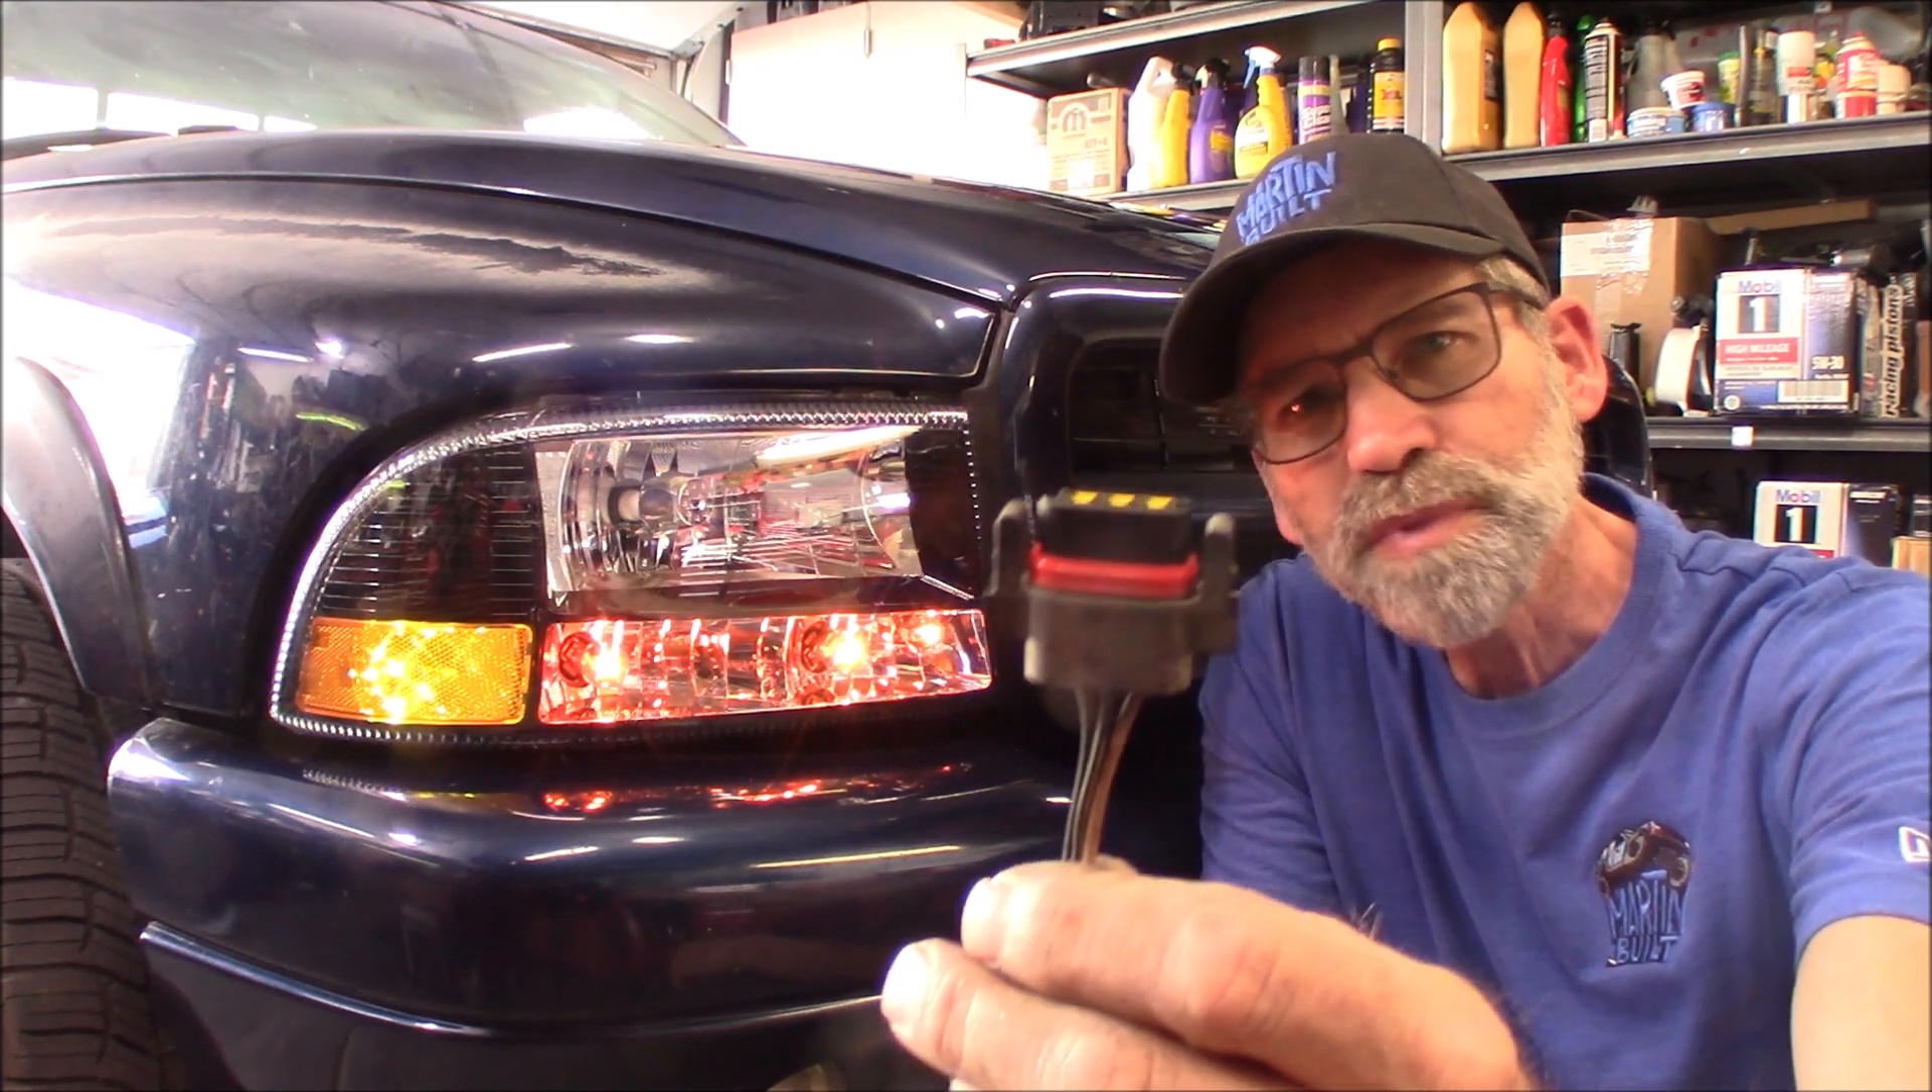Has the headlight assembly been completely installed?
Yes.